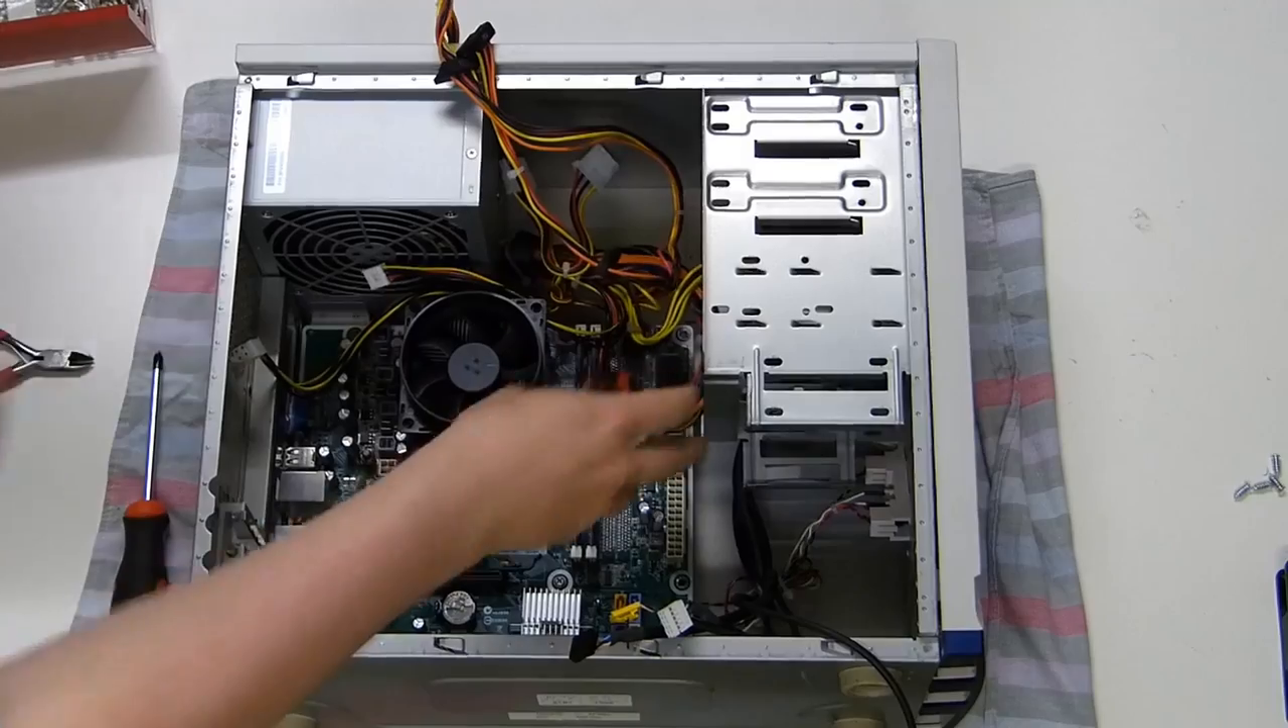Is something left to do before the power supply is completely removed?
Yes.